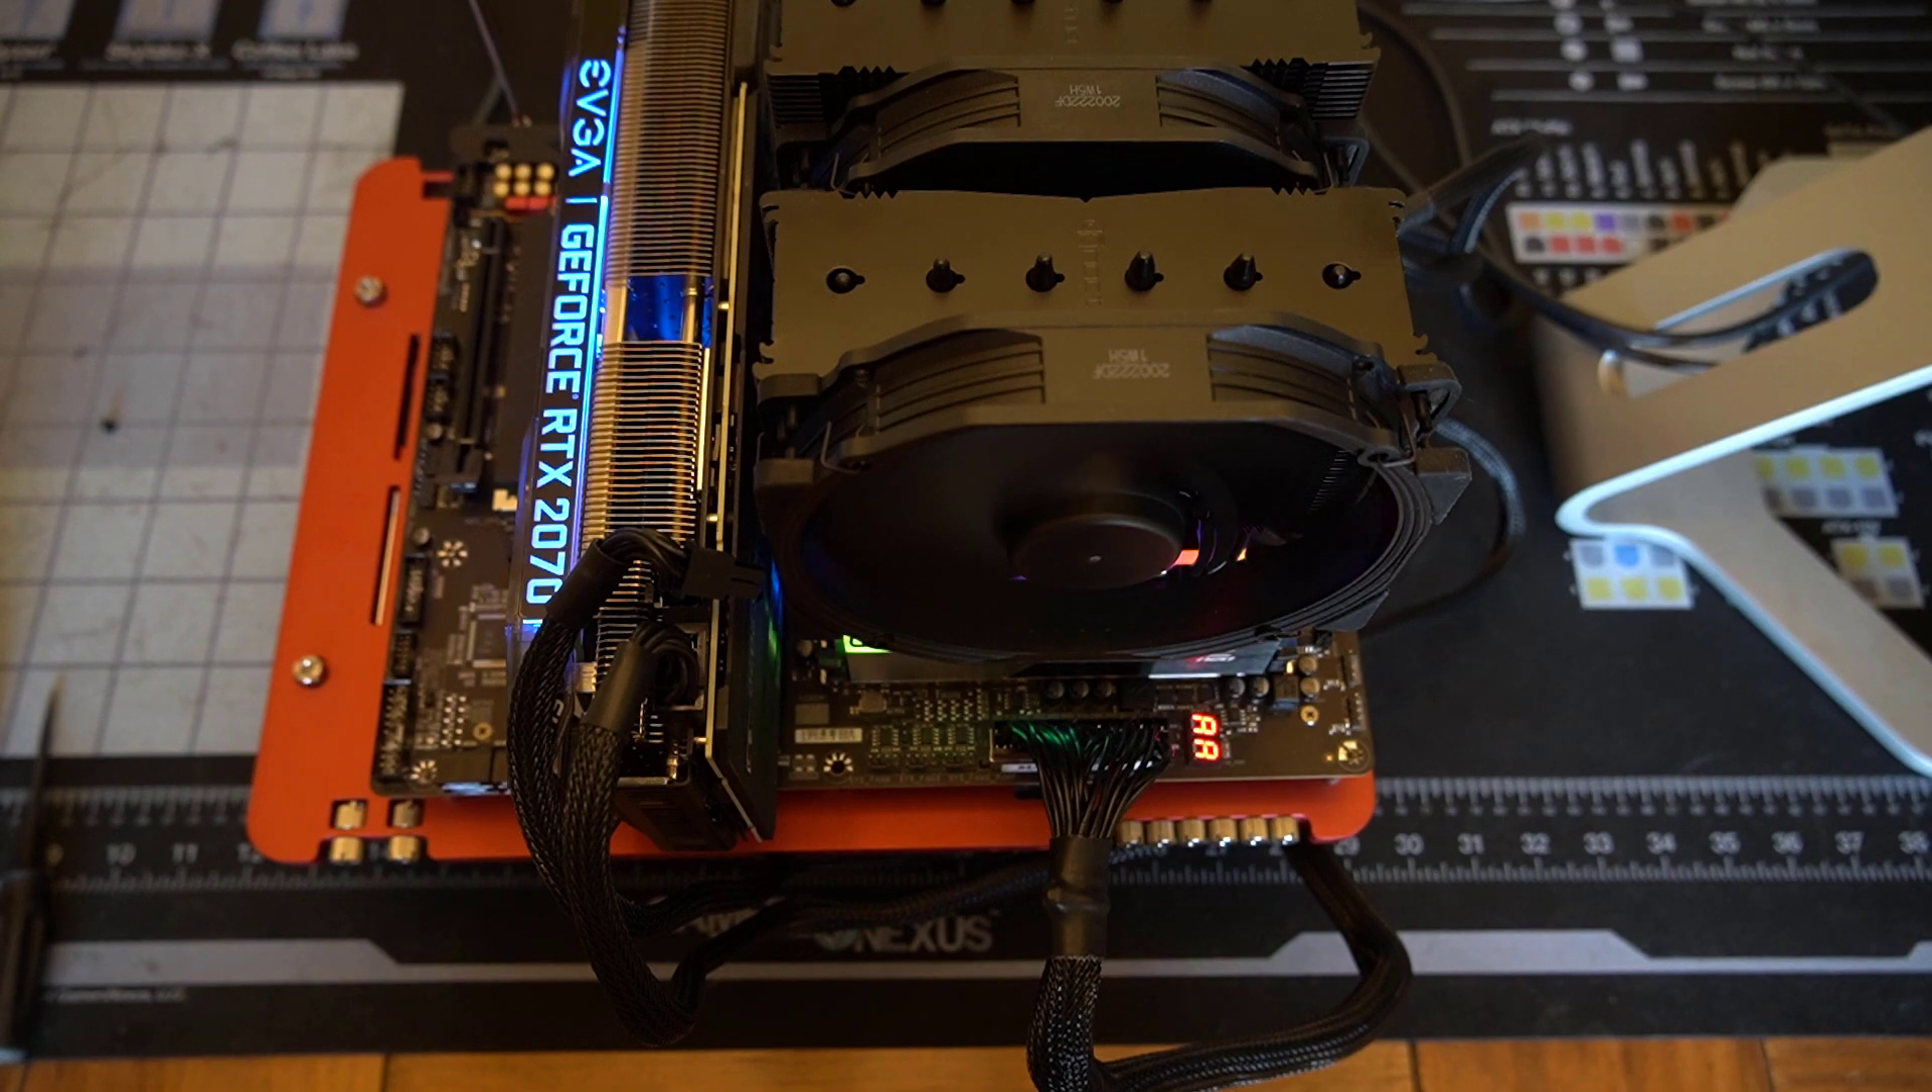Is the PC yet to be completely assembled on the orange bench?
No.